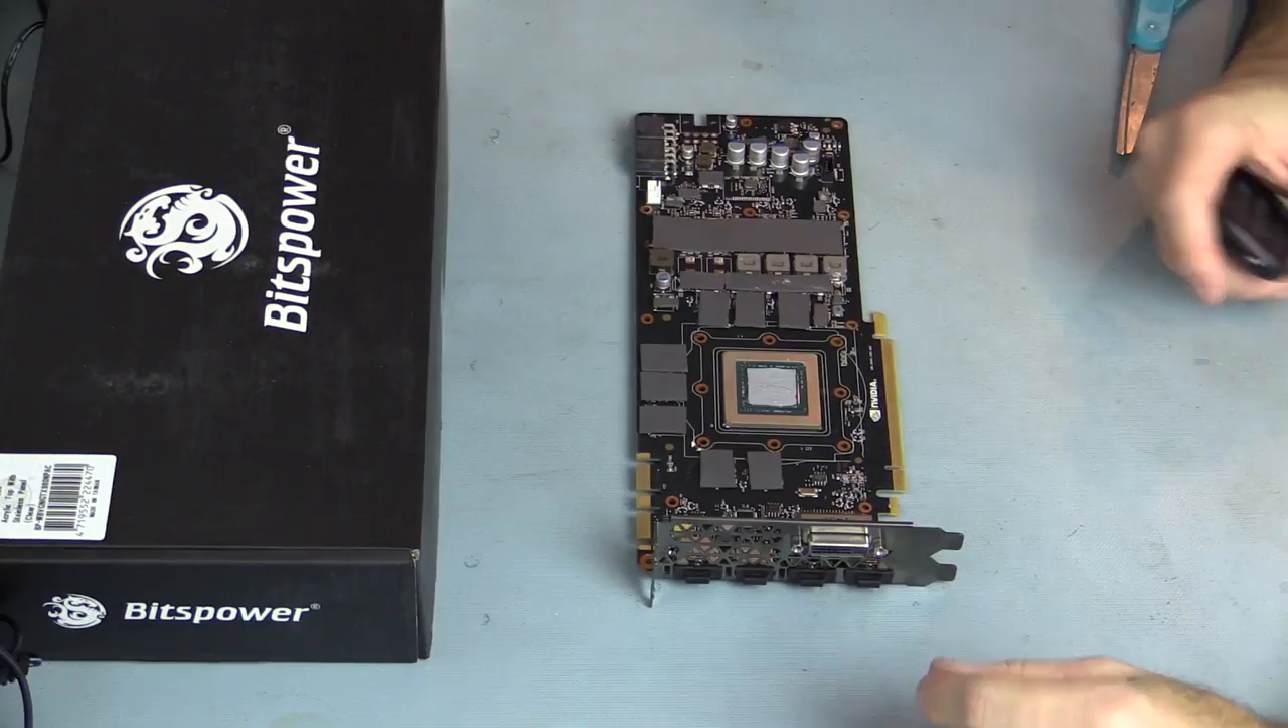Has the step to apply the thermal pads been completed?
Yes.